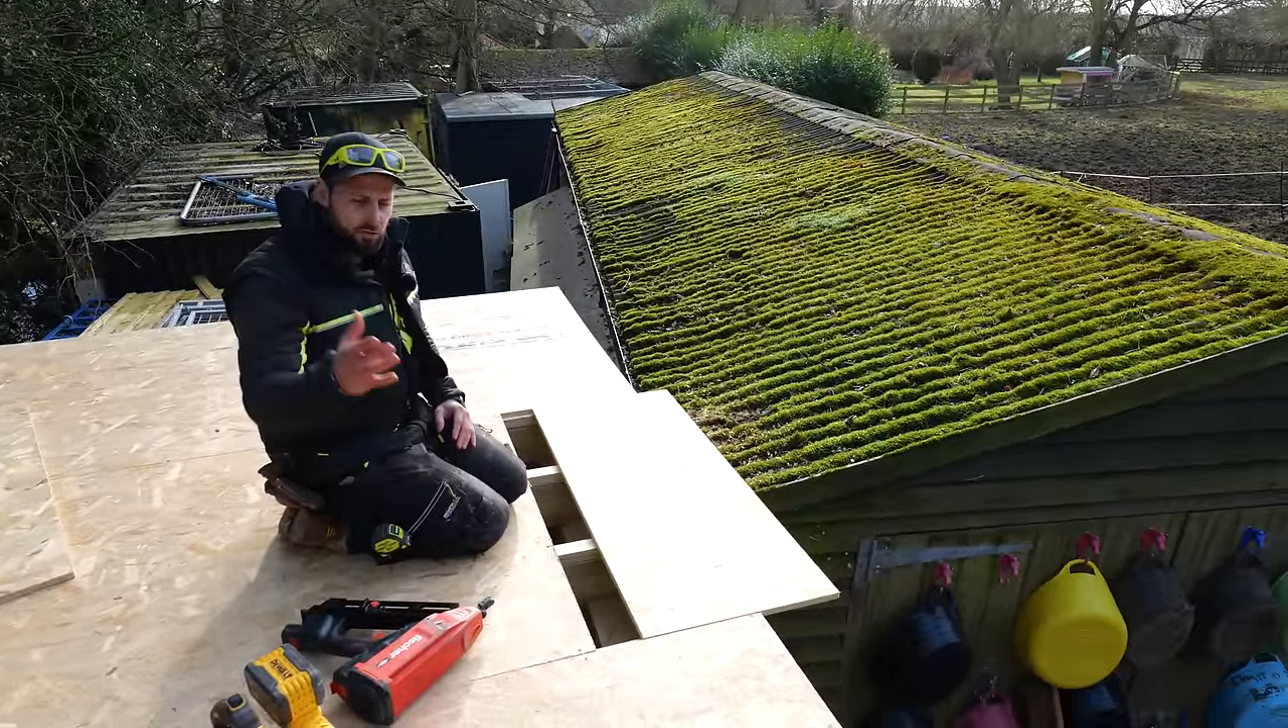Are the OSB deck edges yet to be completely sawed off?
Yes.